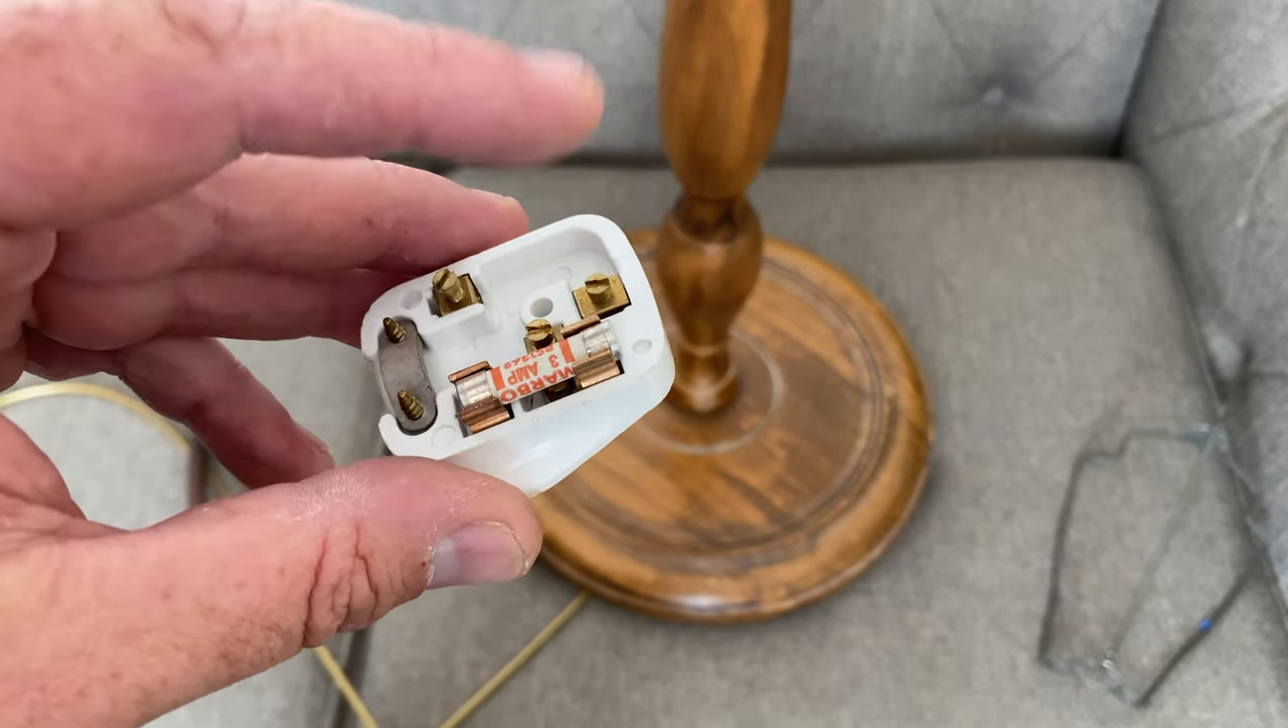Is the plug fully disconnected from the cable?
Yes.